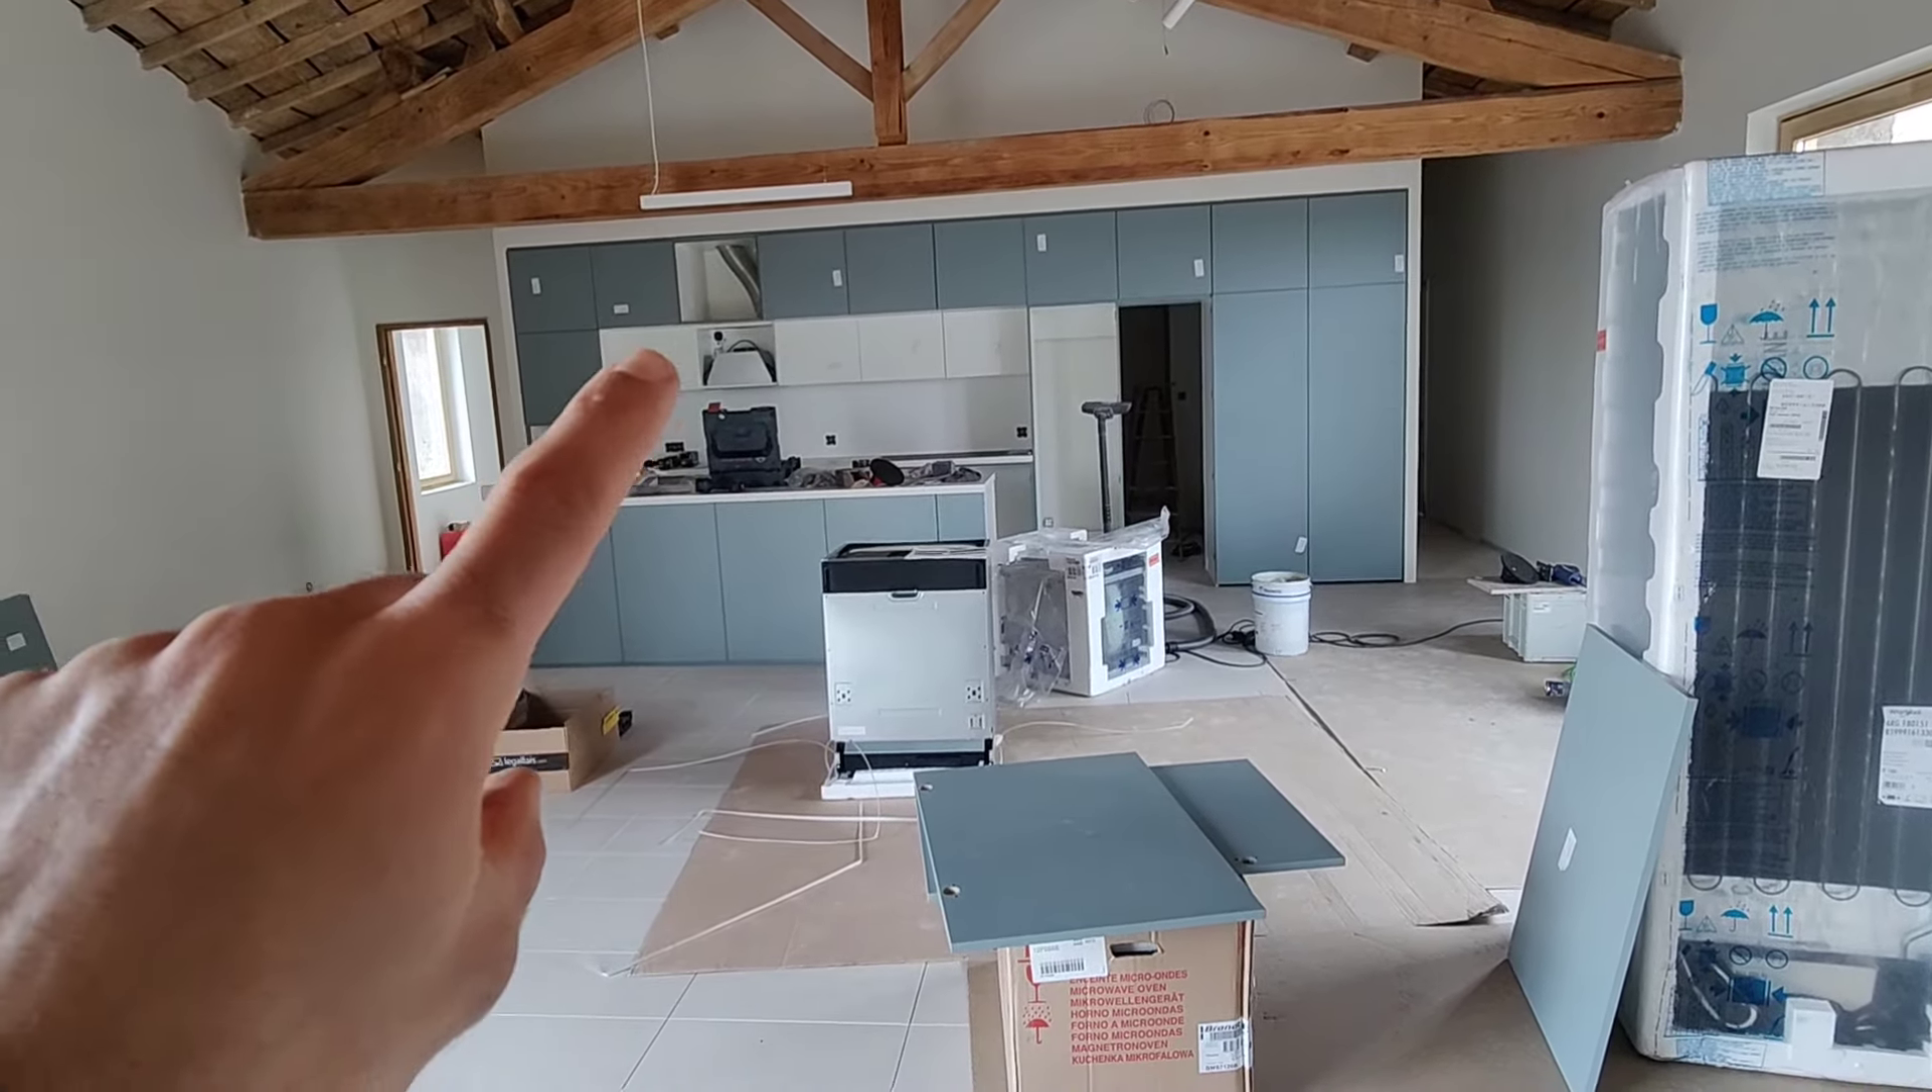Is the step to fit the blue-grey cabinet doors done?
No.